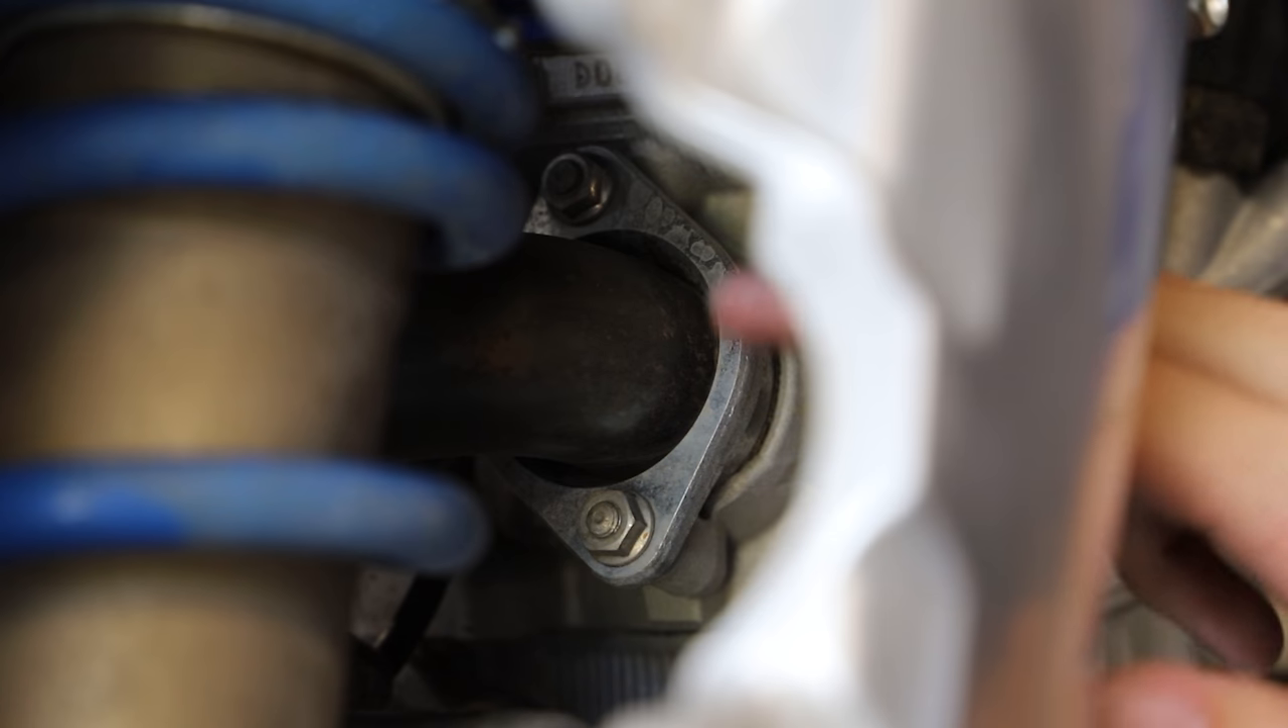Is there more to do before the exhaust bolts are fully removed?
Yes.